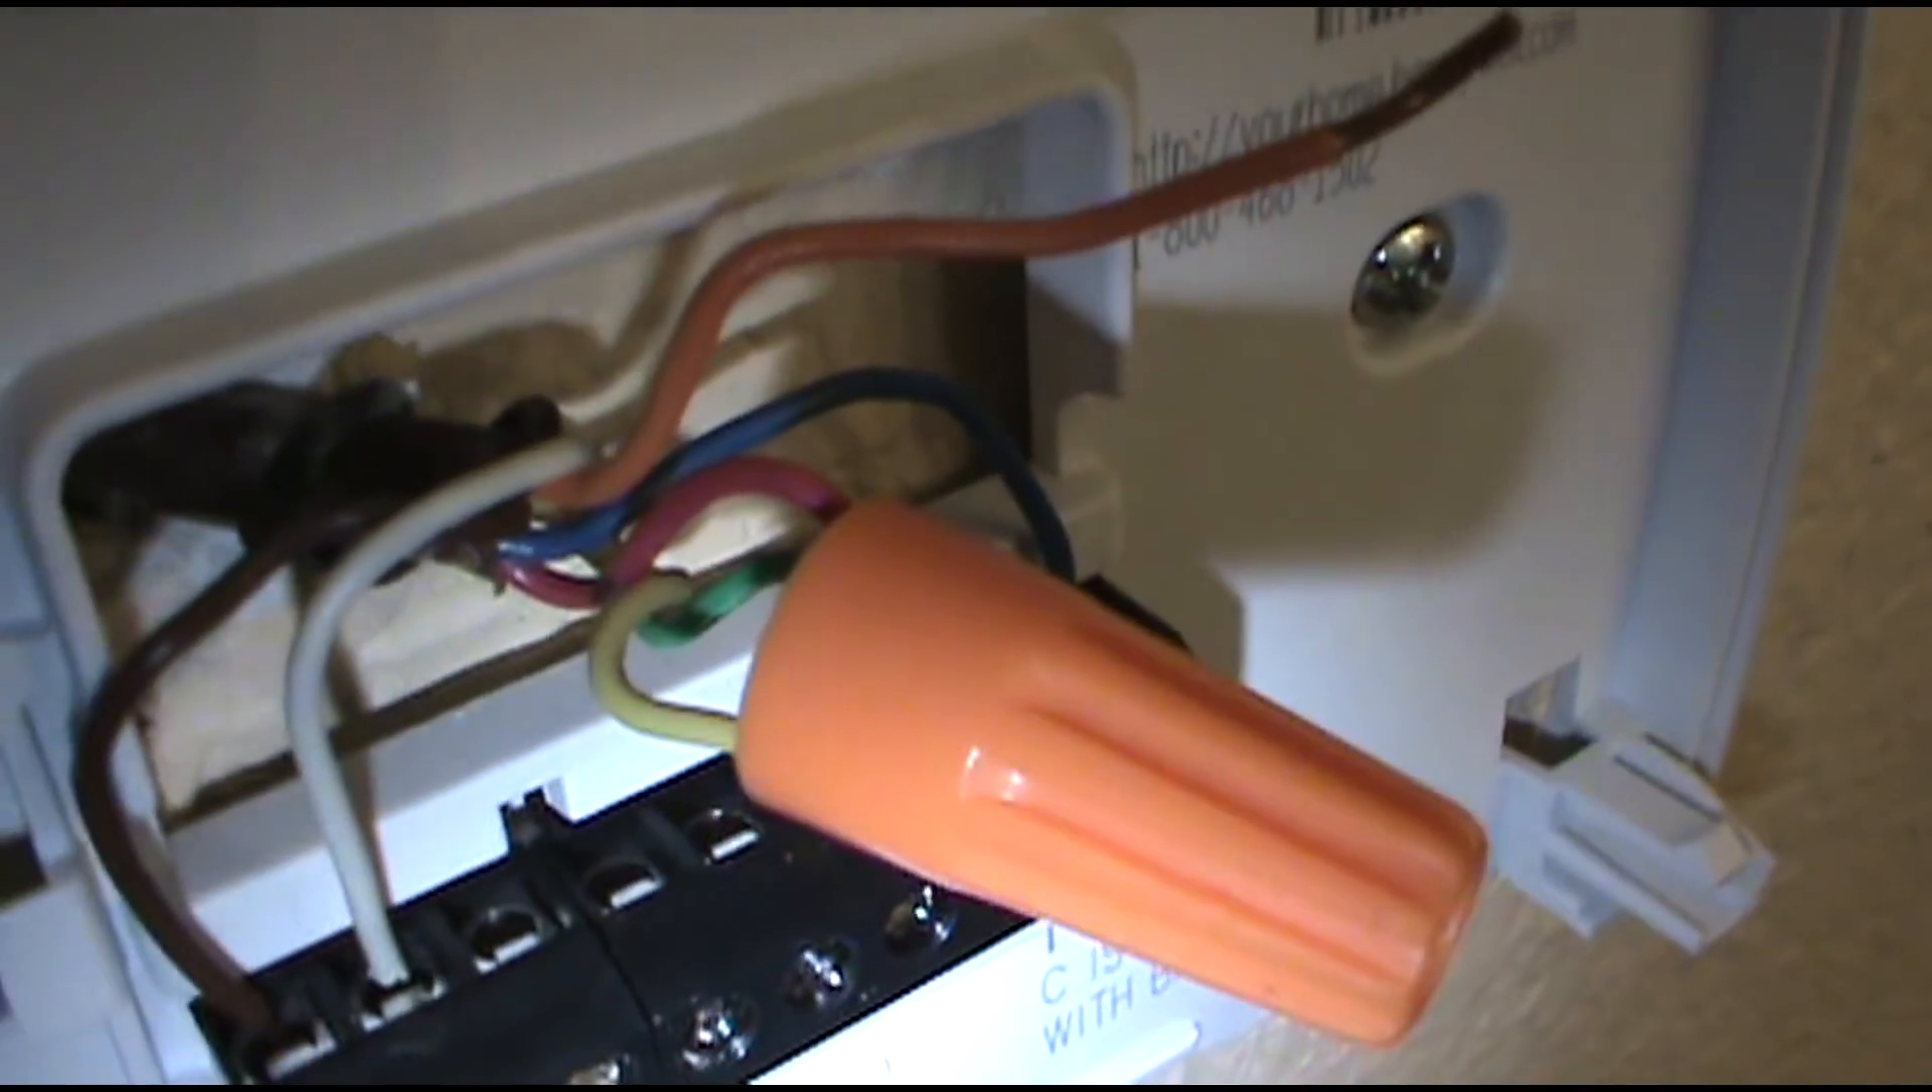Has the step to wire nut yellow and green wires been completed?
Yes.